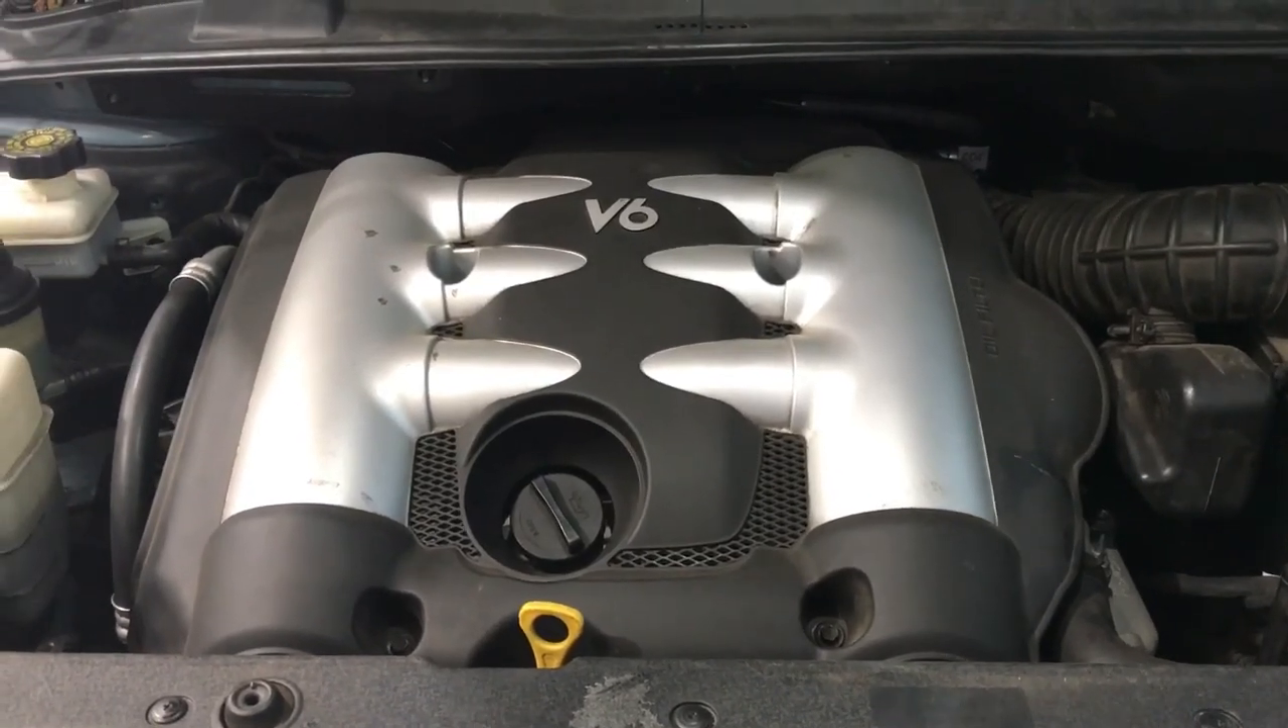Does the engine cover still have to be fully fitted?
No.